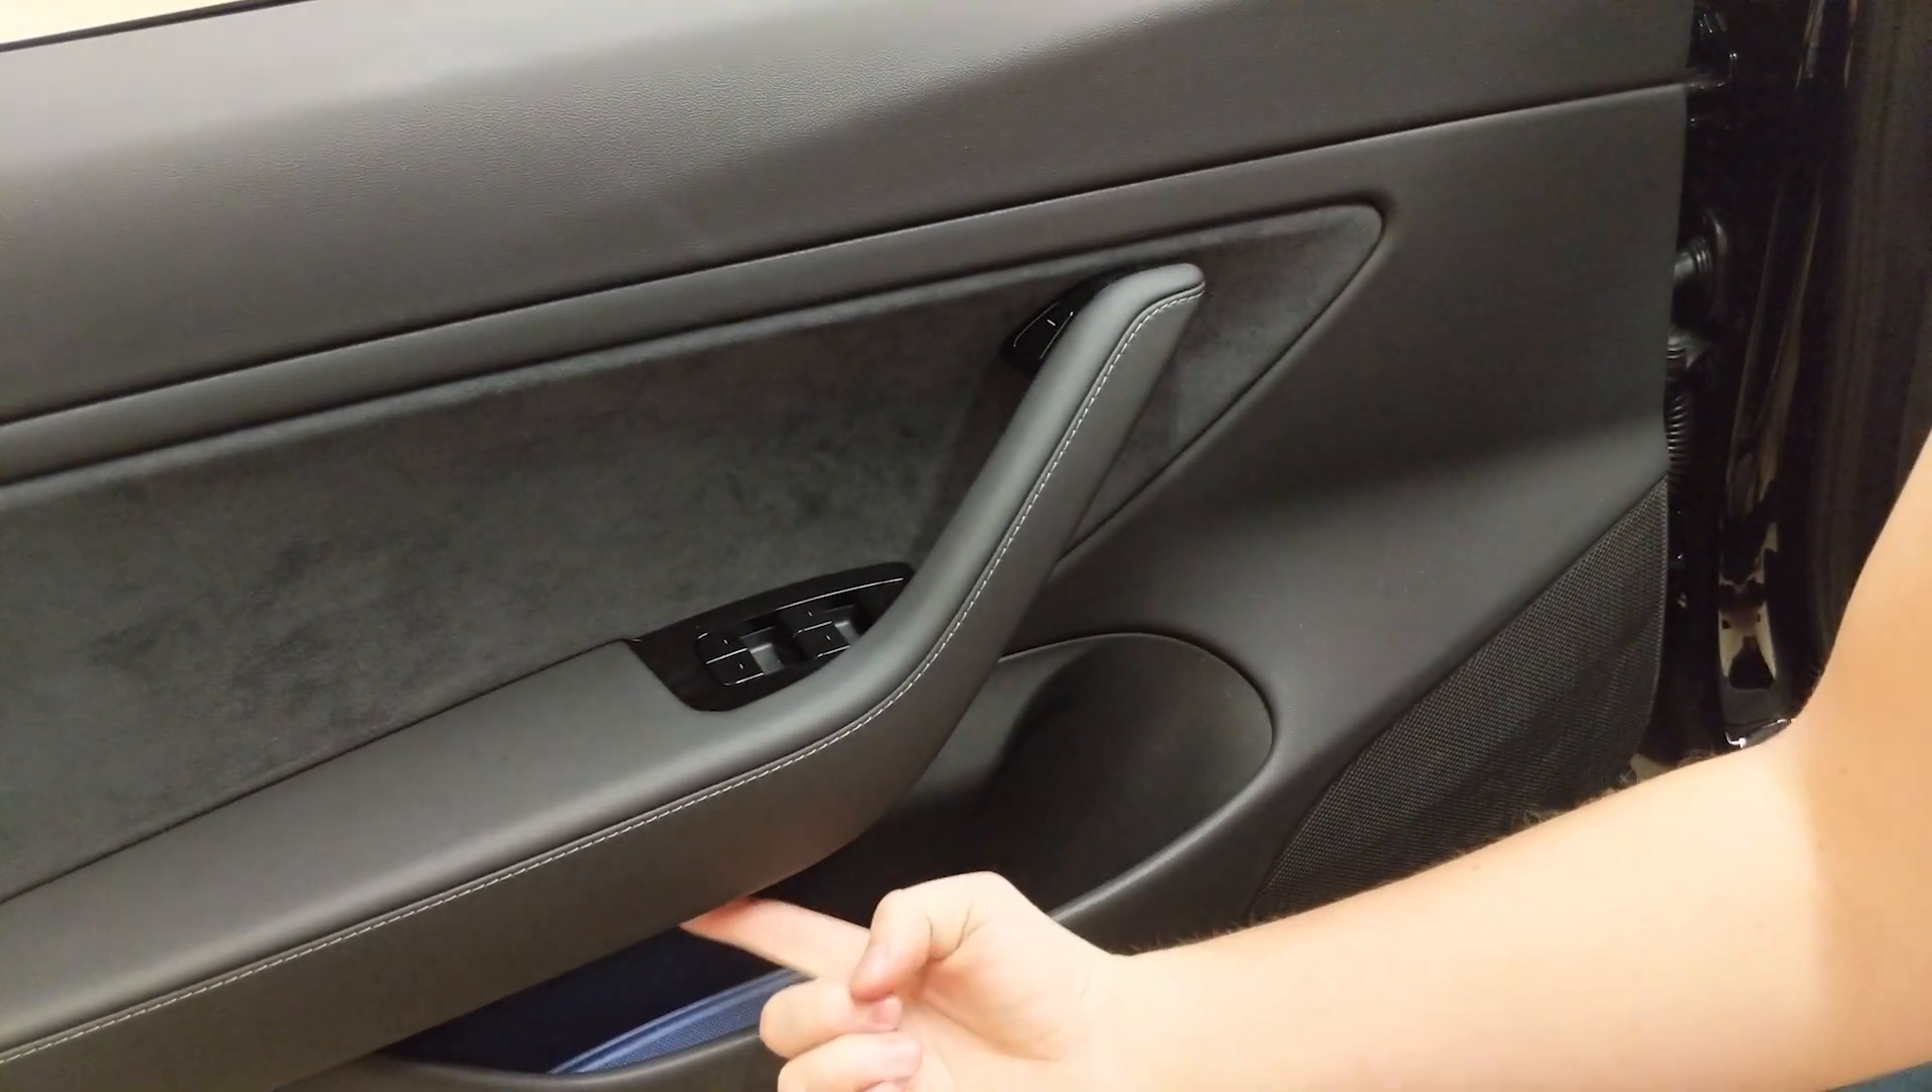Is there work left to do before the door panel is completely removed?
Yes.